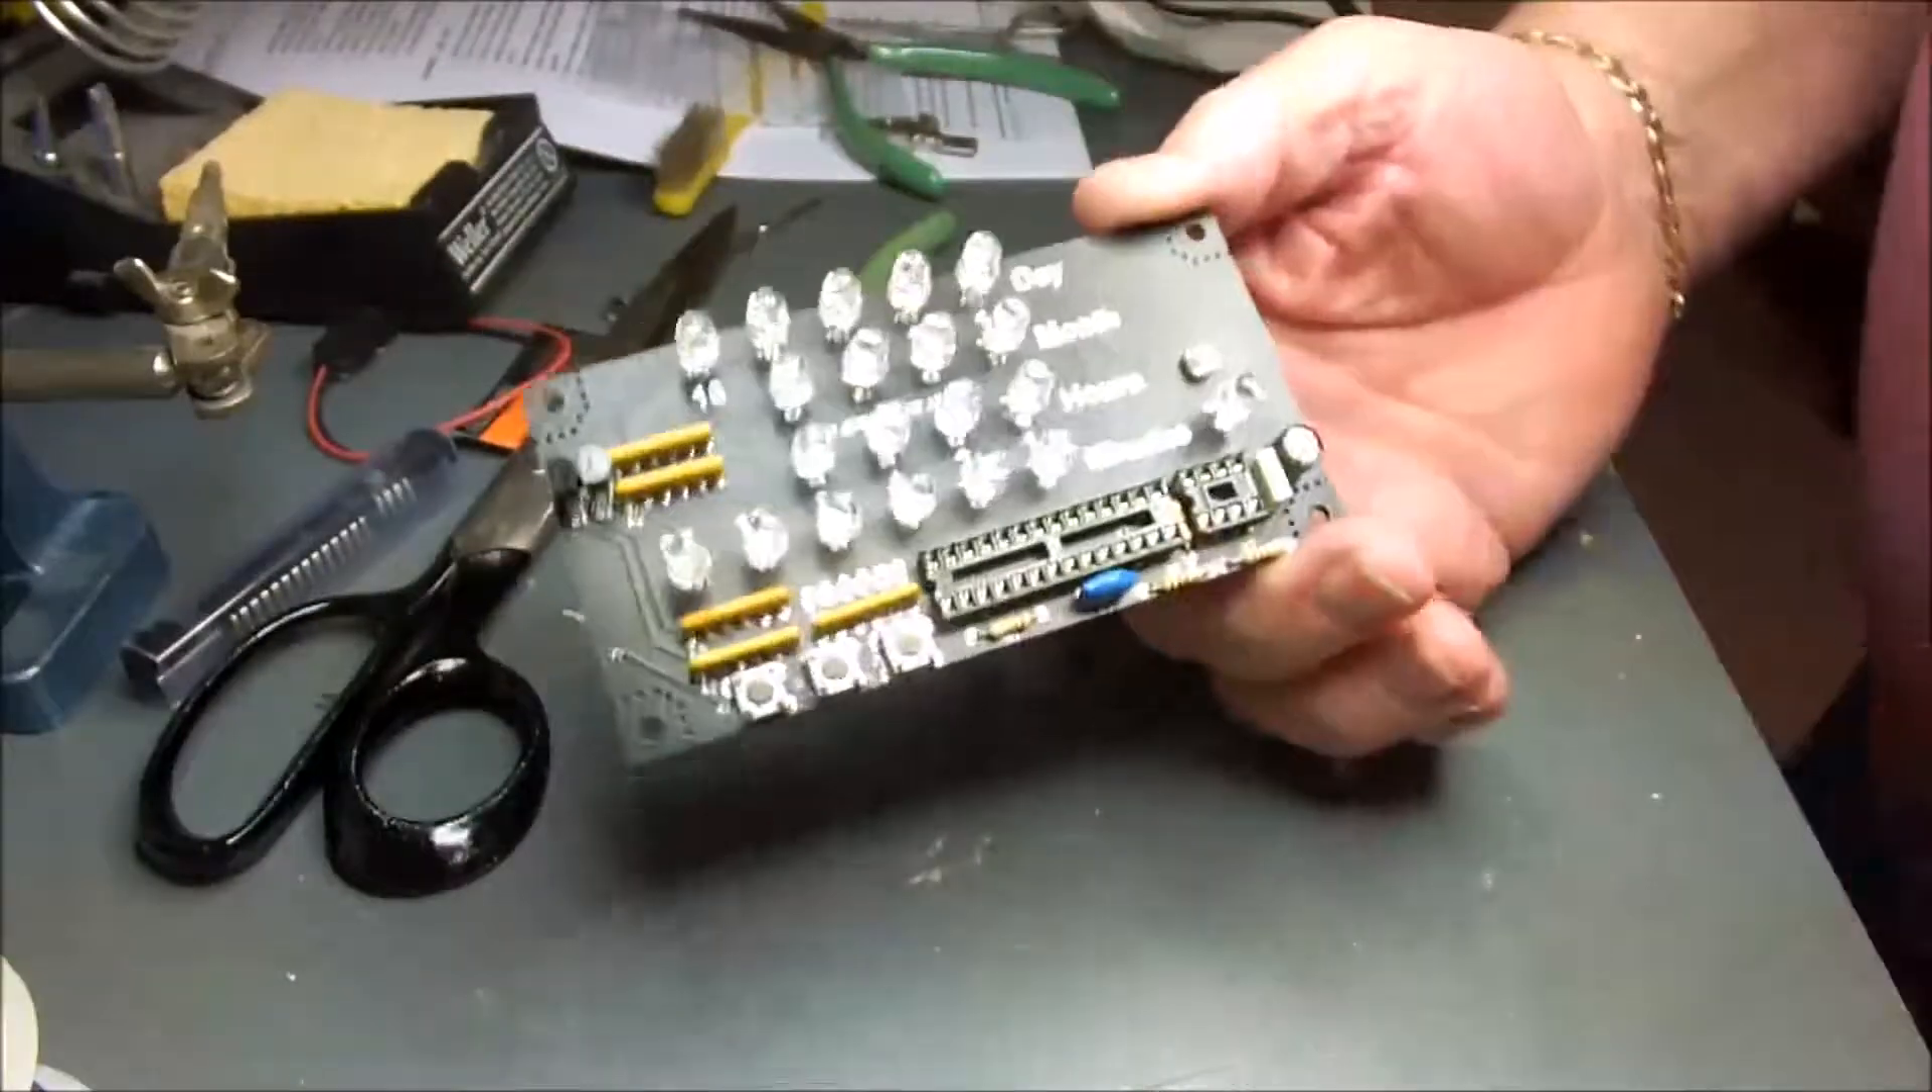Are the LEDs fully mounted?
Yes.